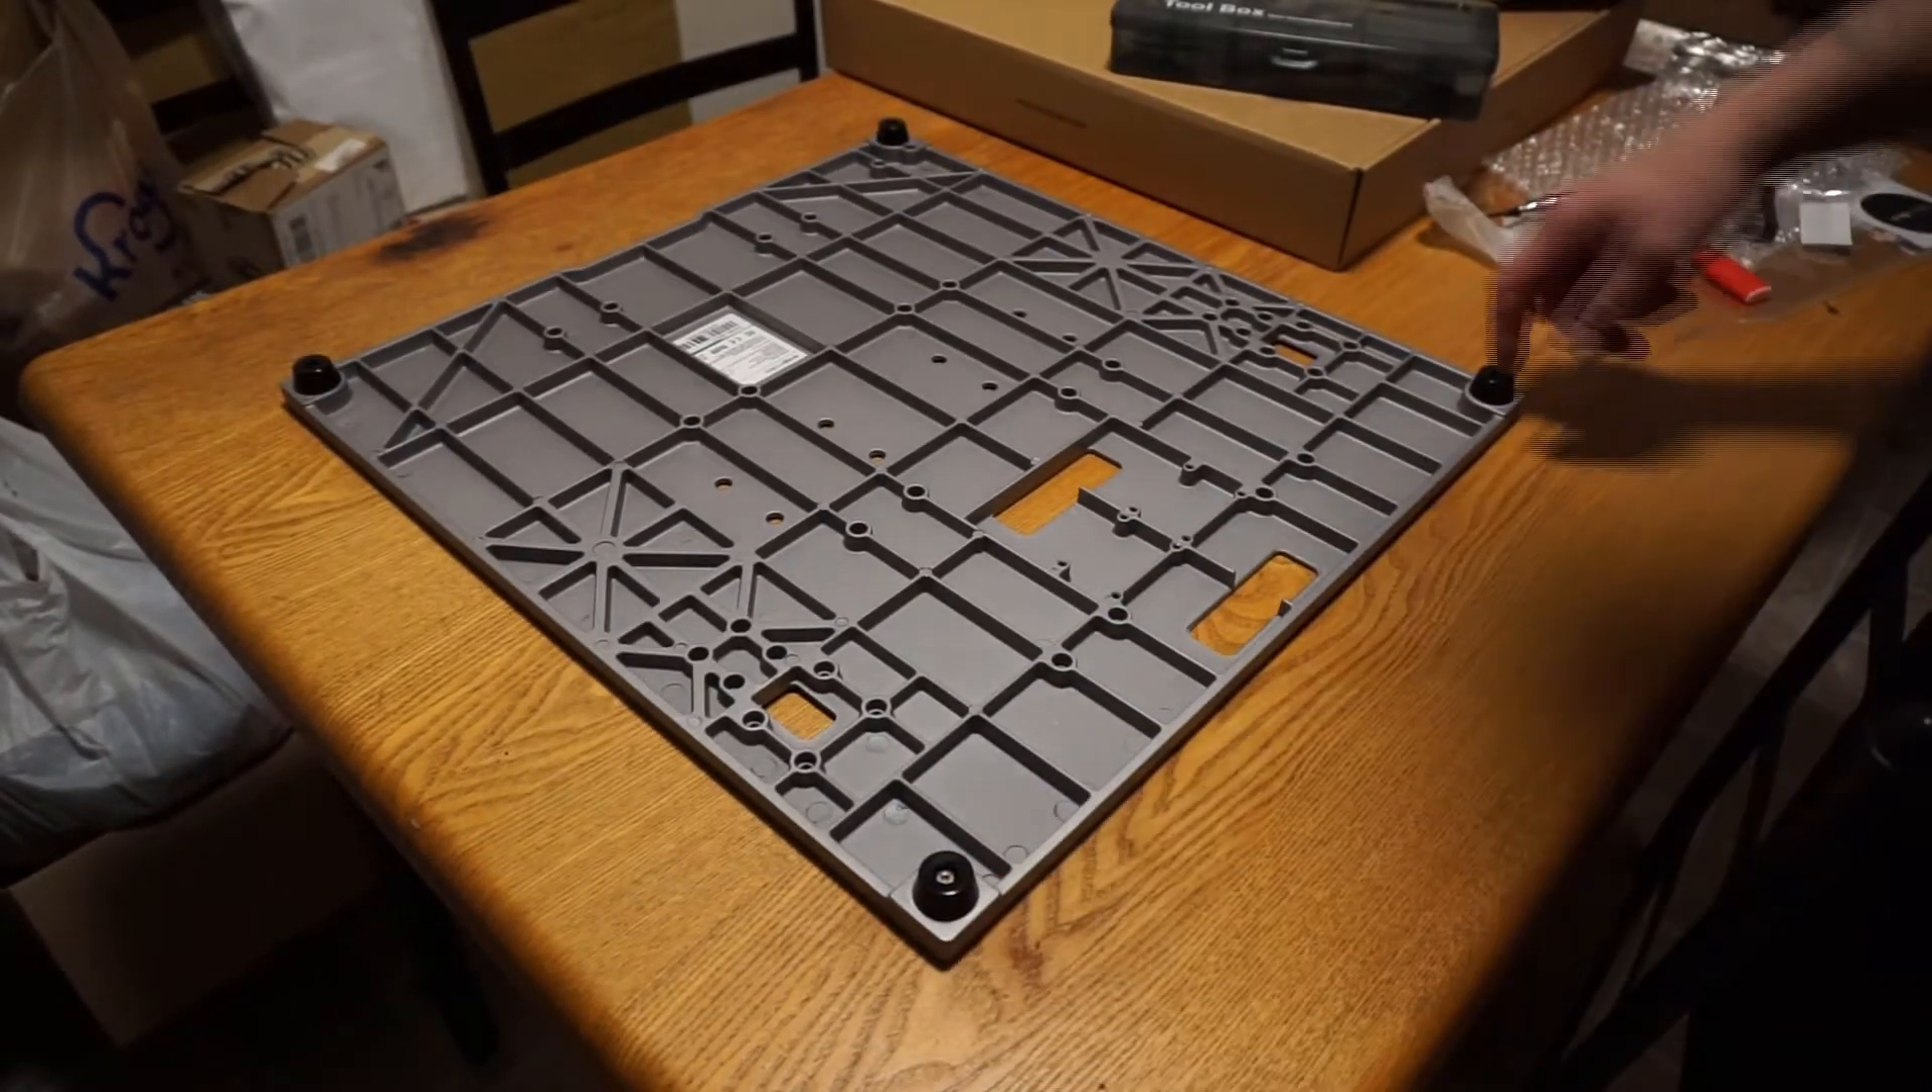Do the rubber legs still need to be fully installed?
No.